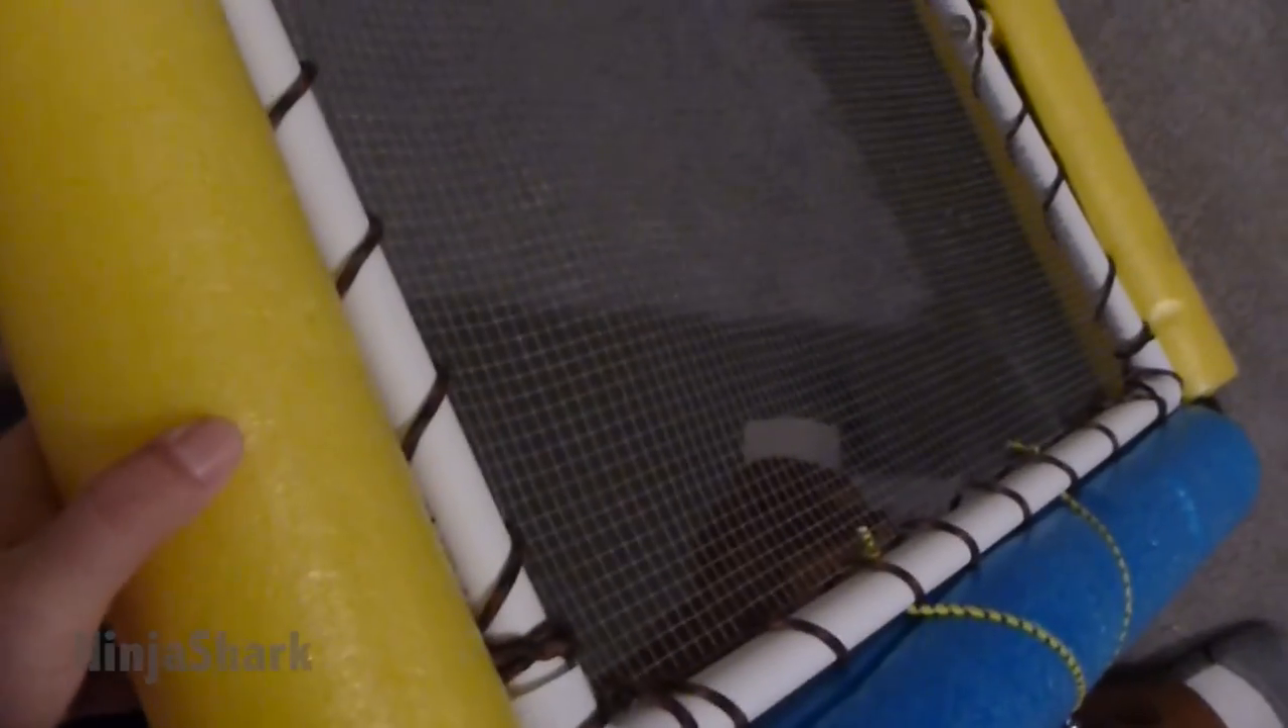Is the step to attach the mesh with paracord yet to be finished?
No.